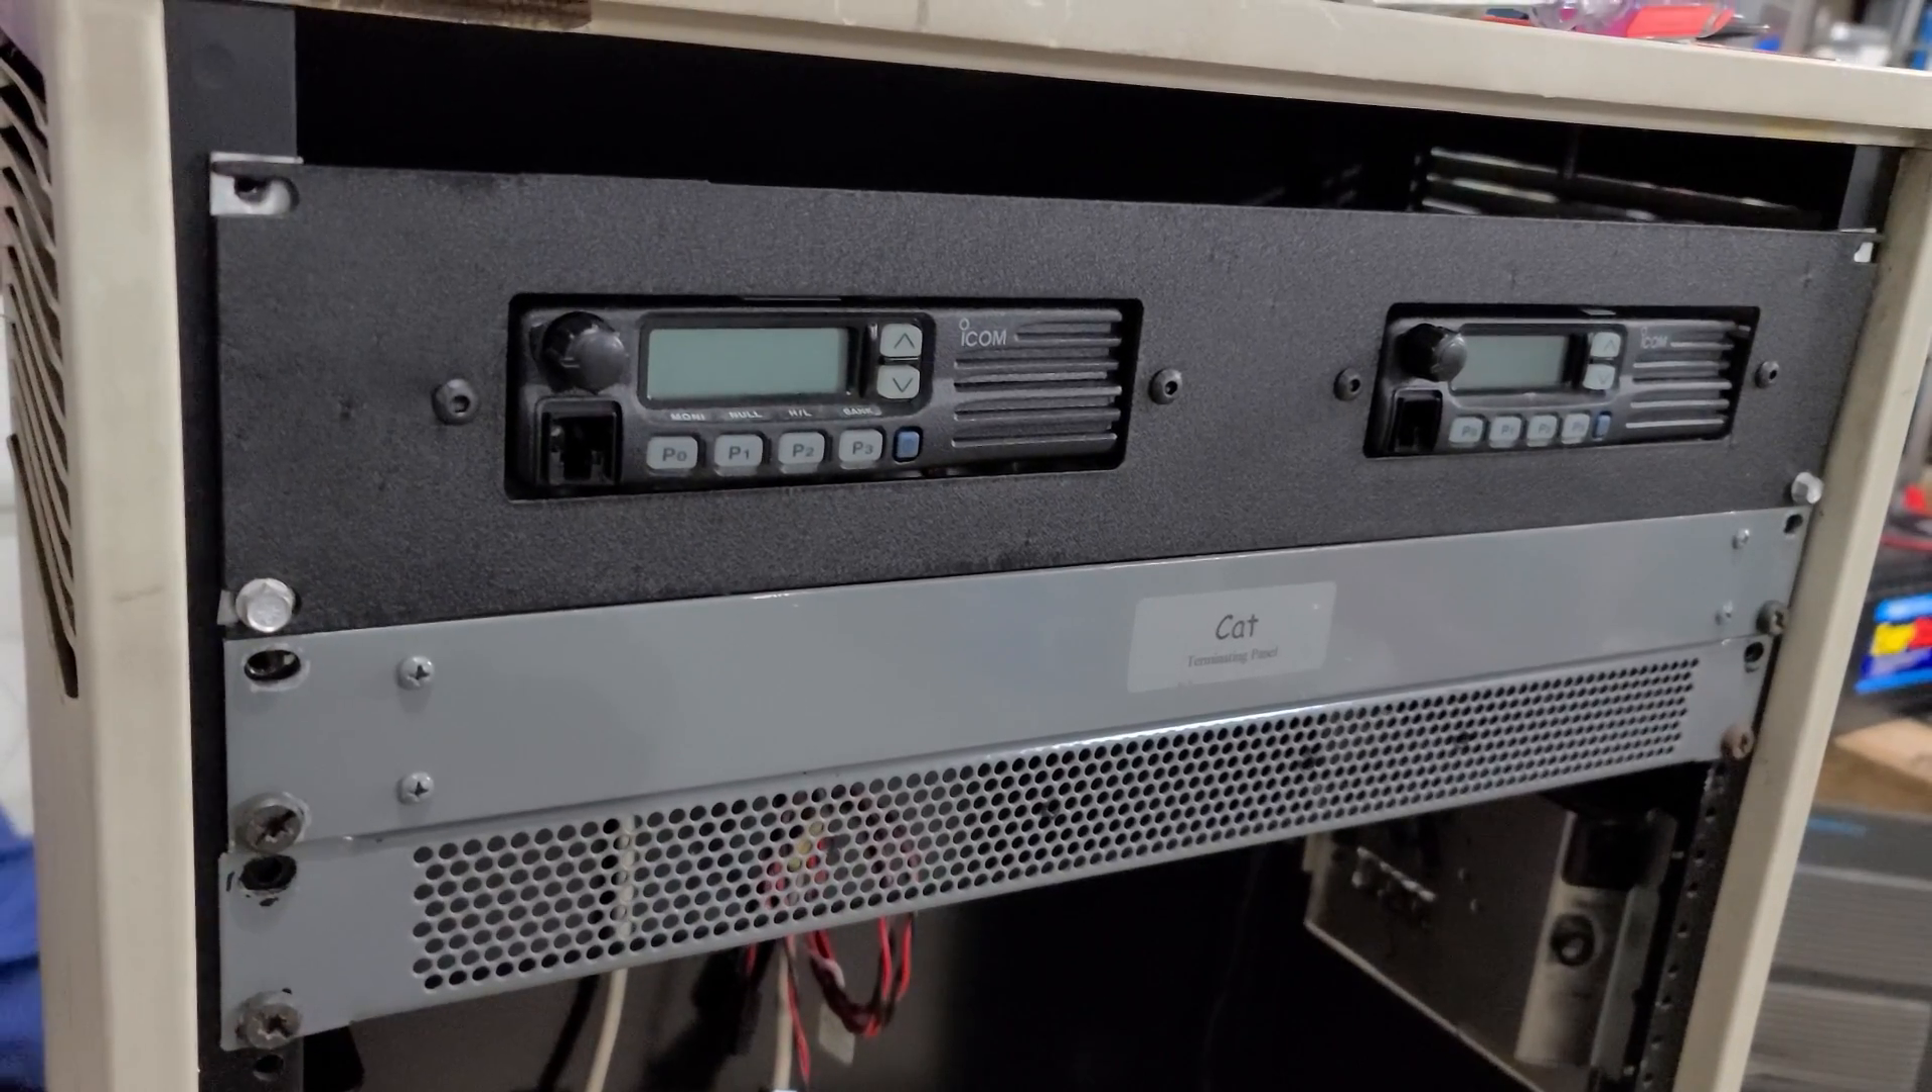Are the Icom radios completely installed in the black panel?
Yes.